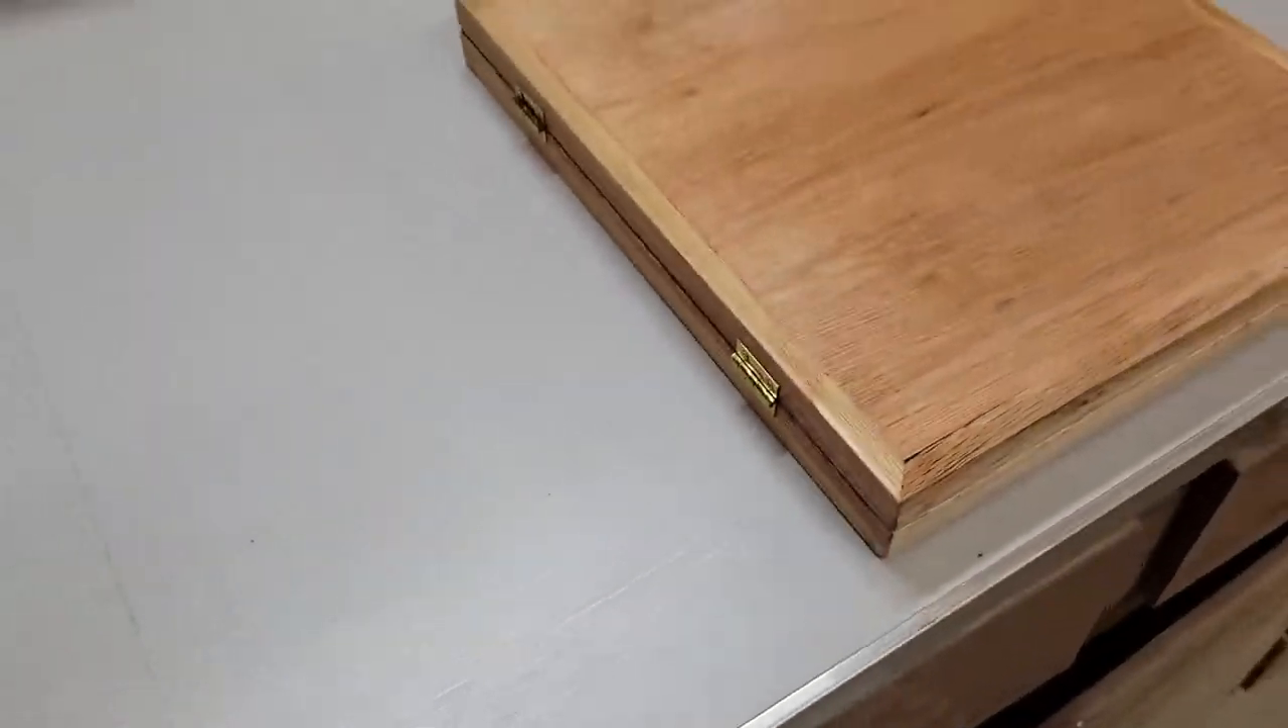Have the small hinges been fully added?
Yes.